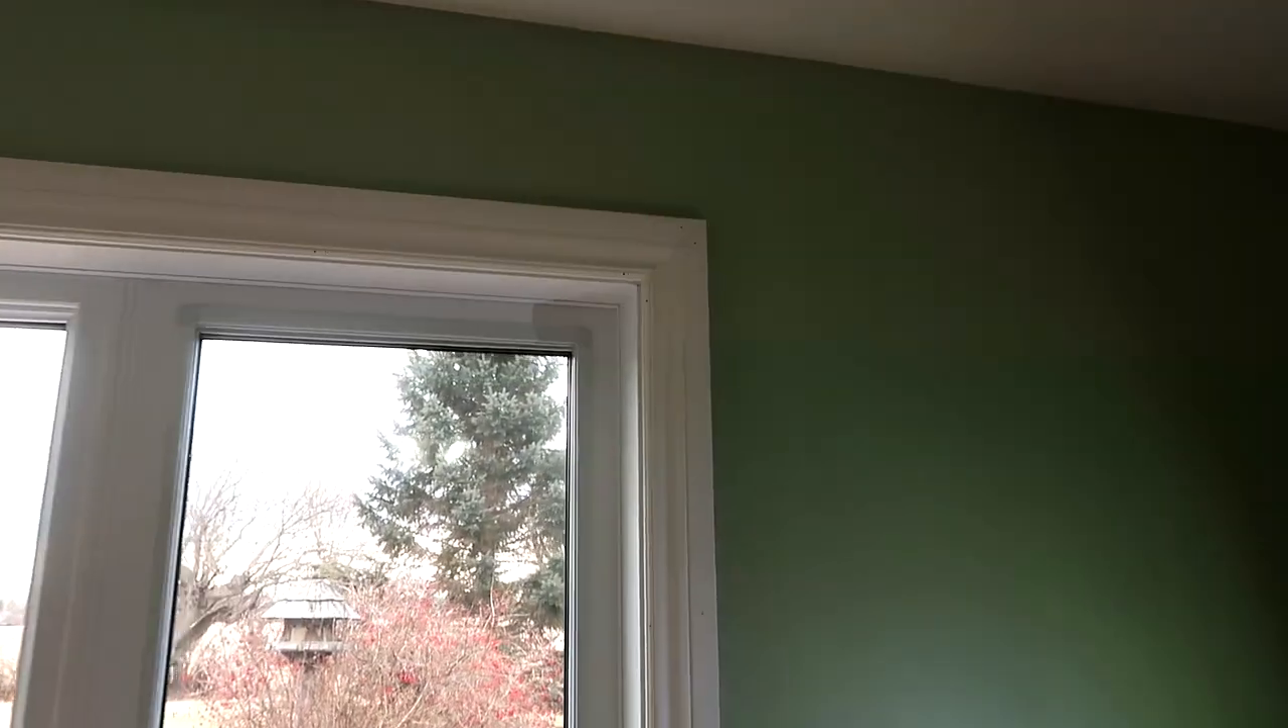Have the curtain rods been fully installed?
No.